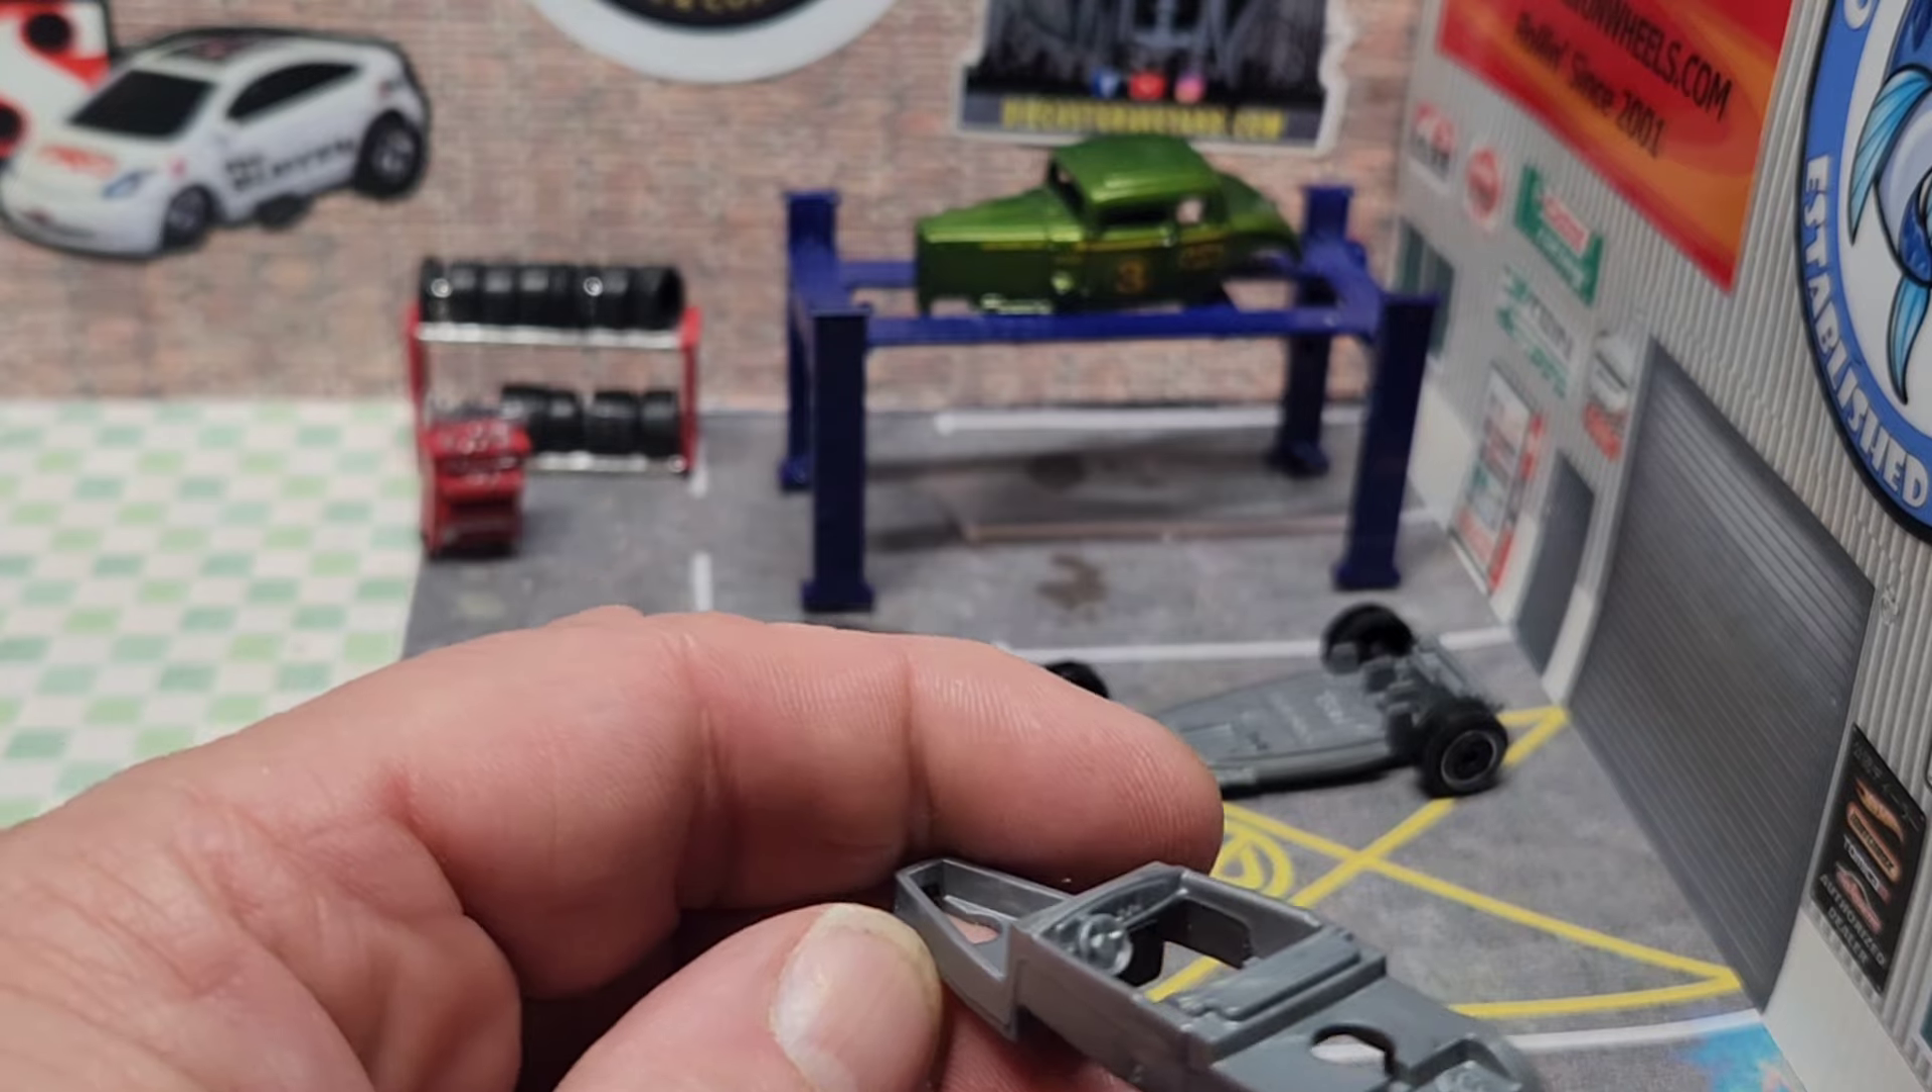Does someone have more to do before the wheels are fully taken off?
Yes.